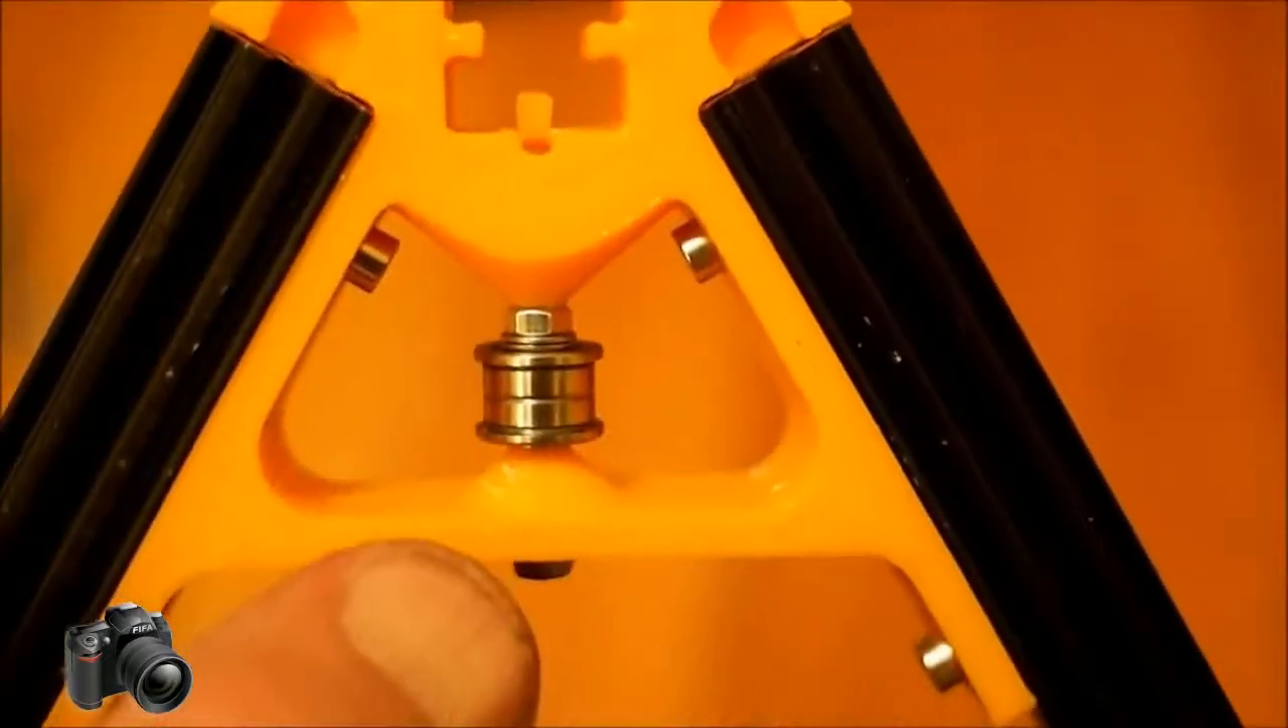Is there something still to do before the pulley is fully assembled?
No.